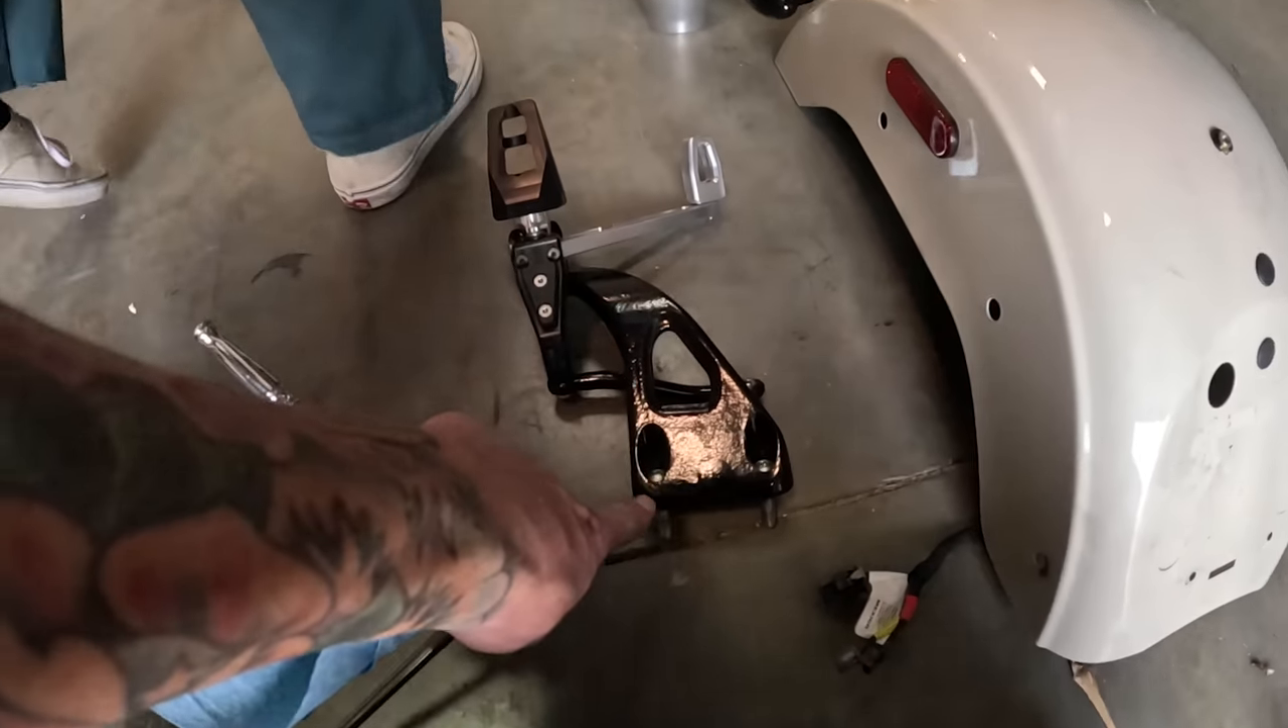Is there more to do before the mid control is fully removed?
No.